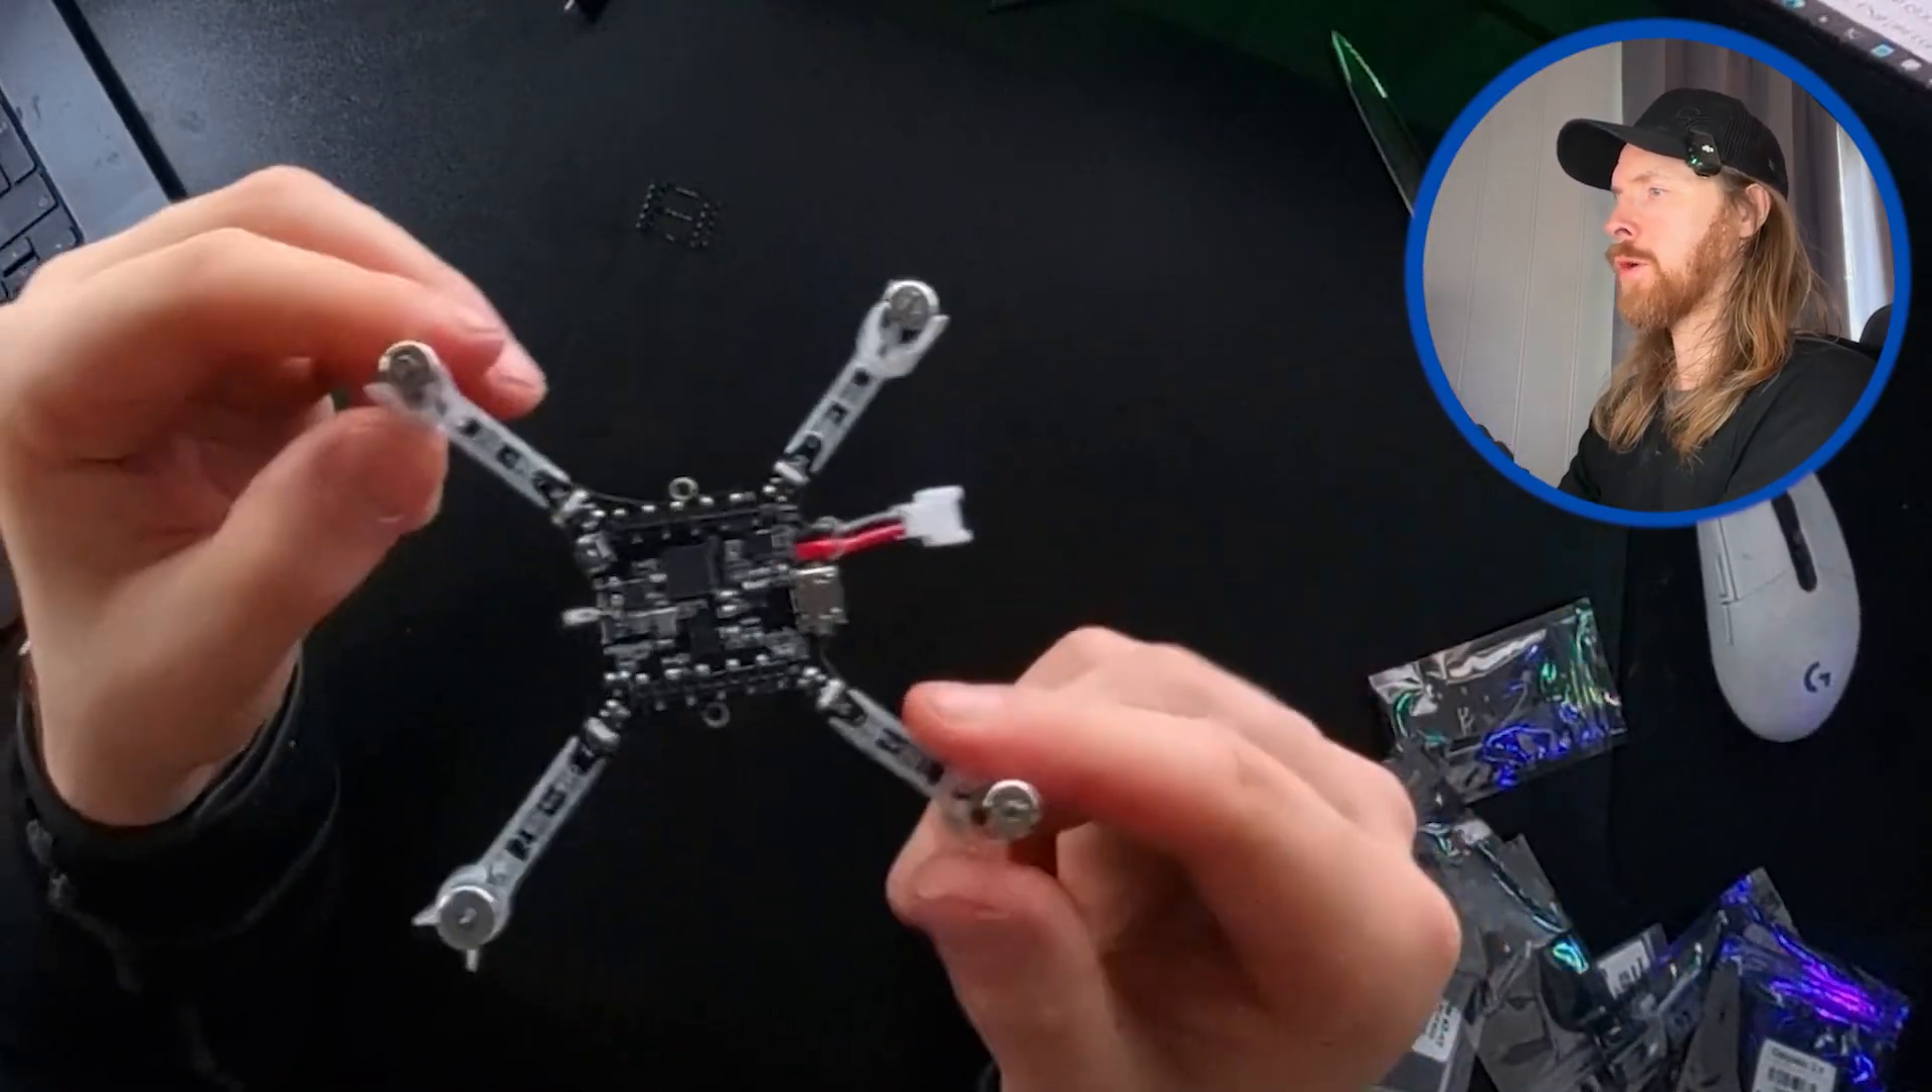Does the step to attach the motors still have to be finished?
No.